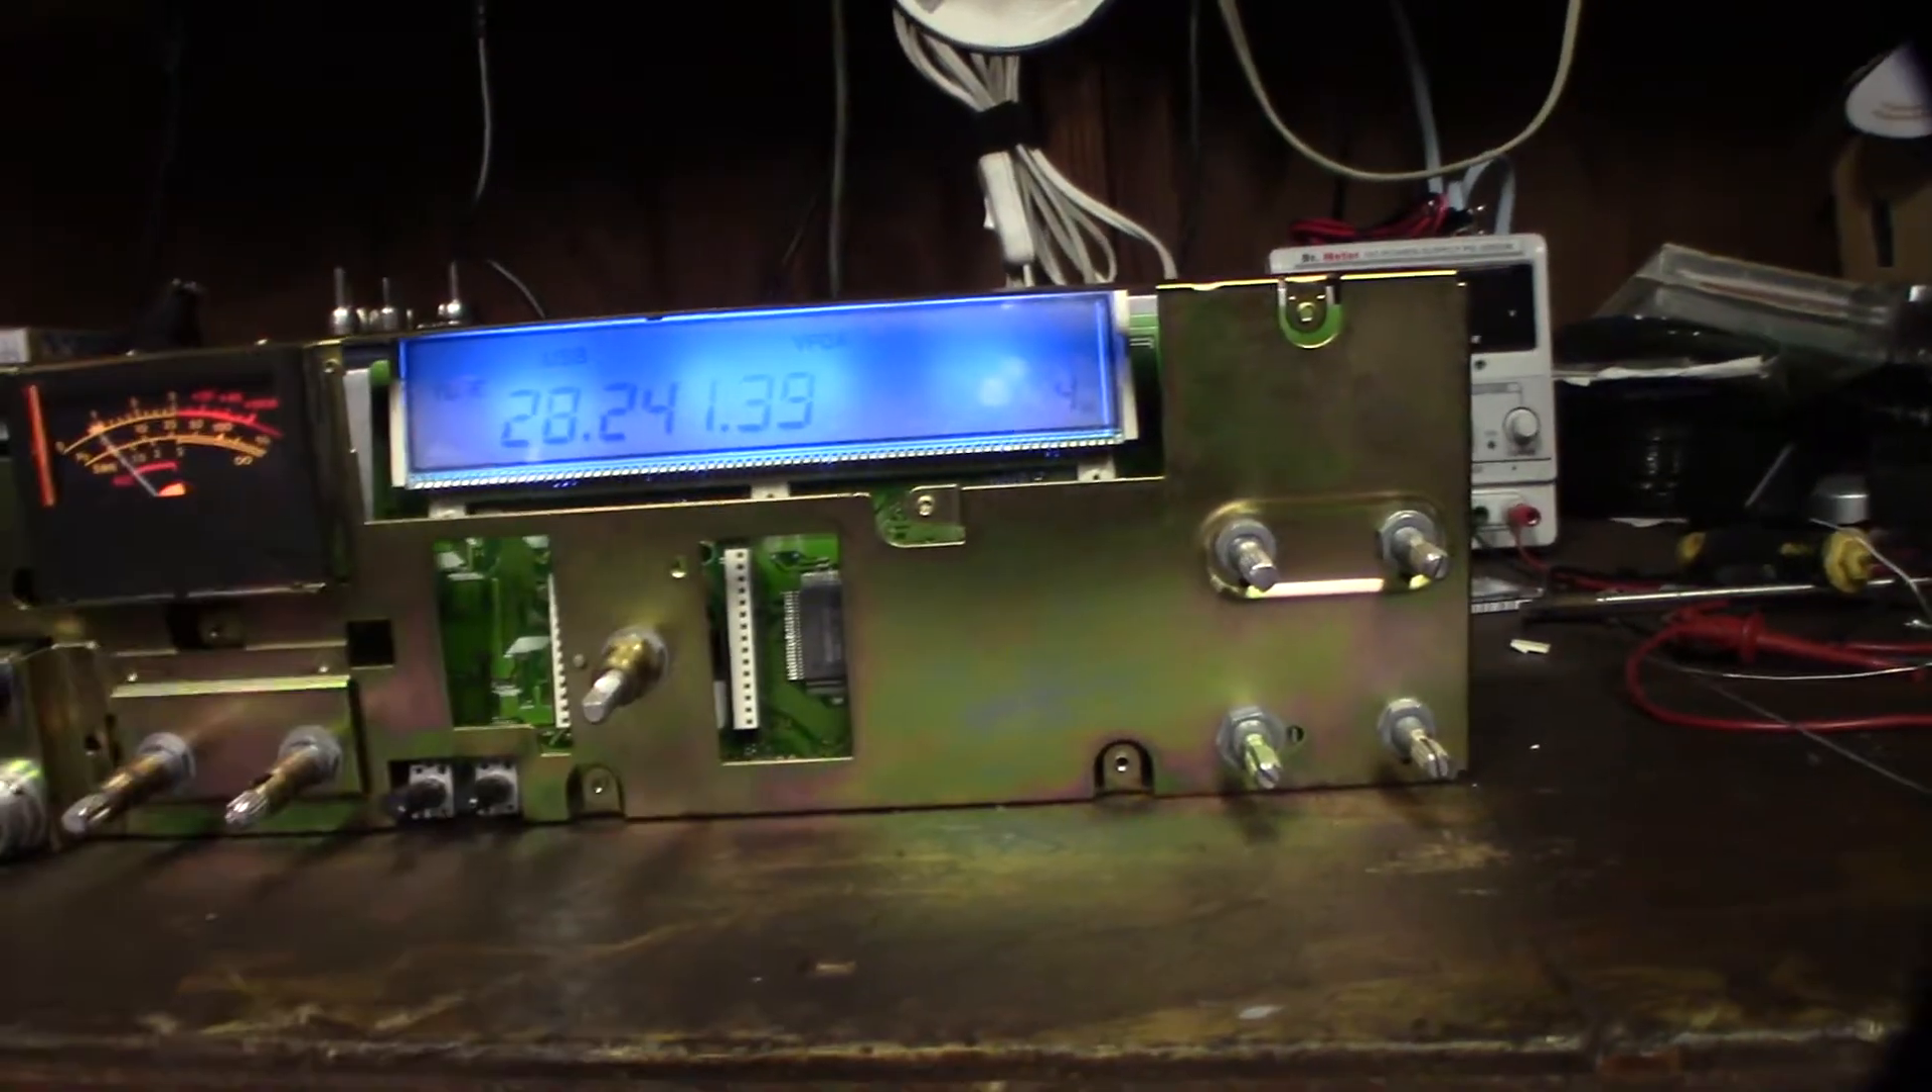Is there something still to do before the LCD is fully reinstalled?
No.